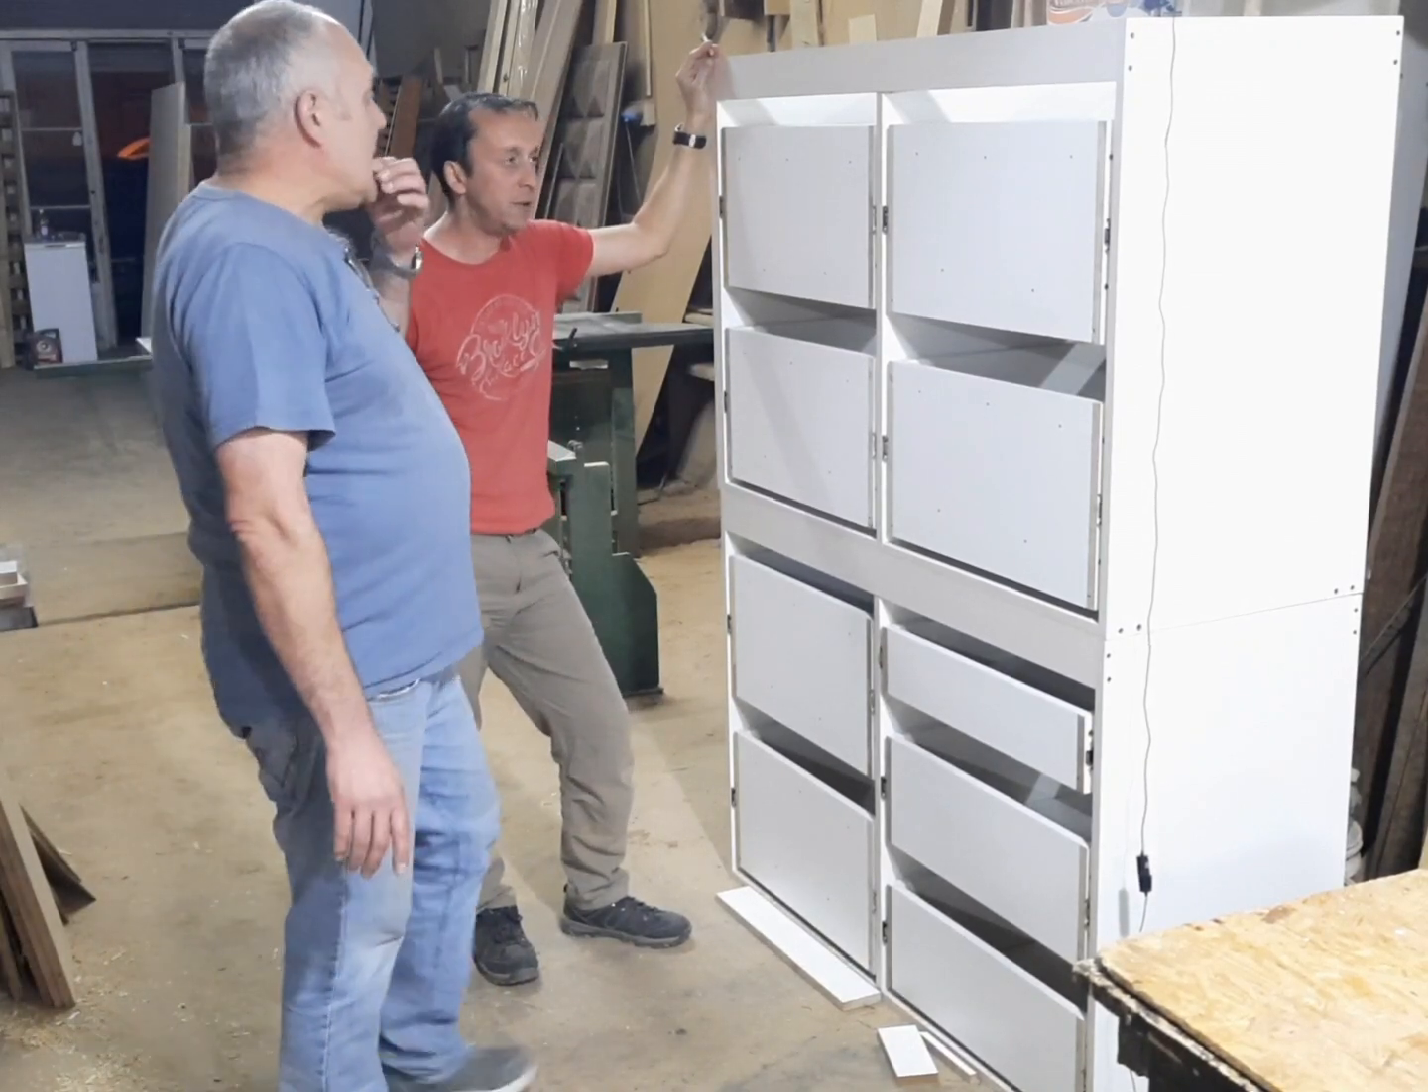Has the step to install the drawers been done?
Yes.